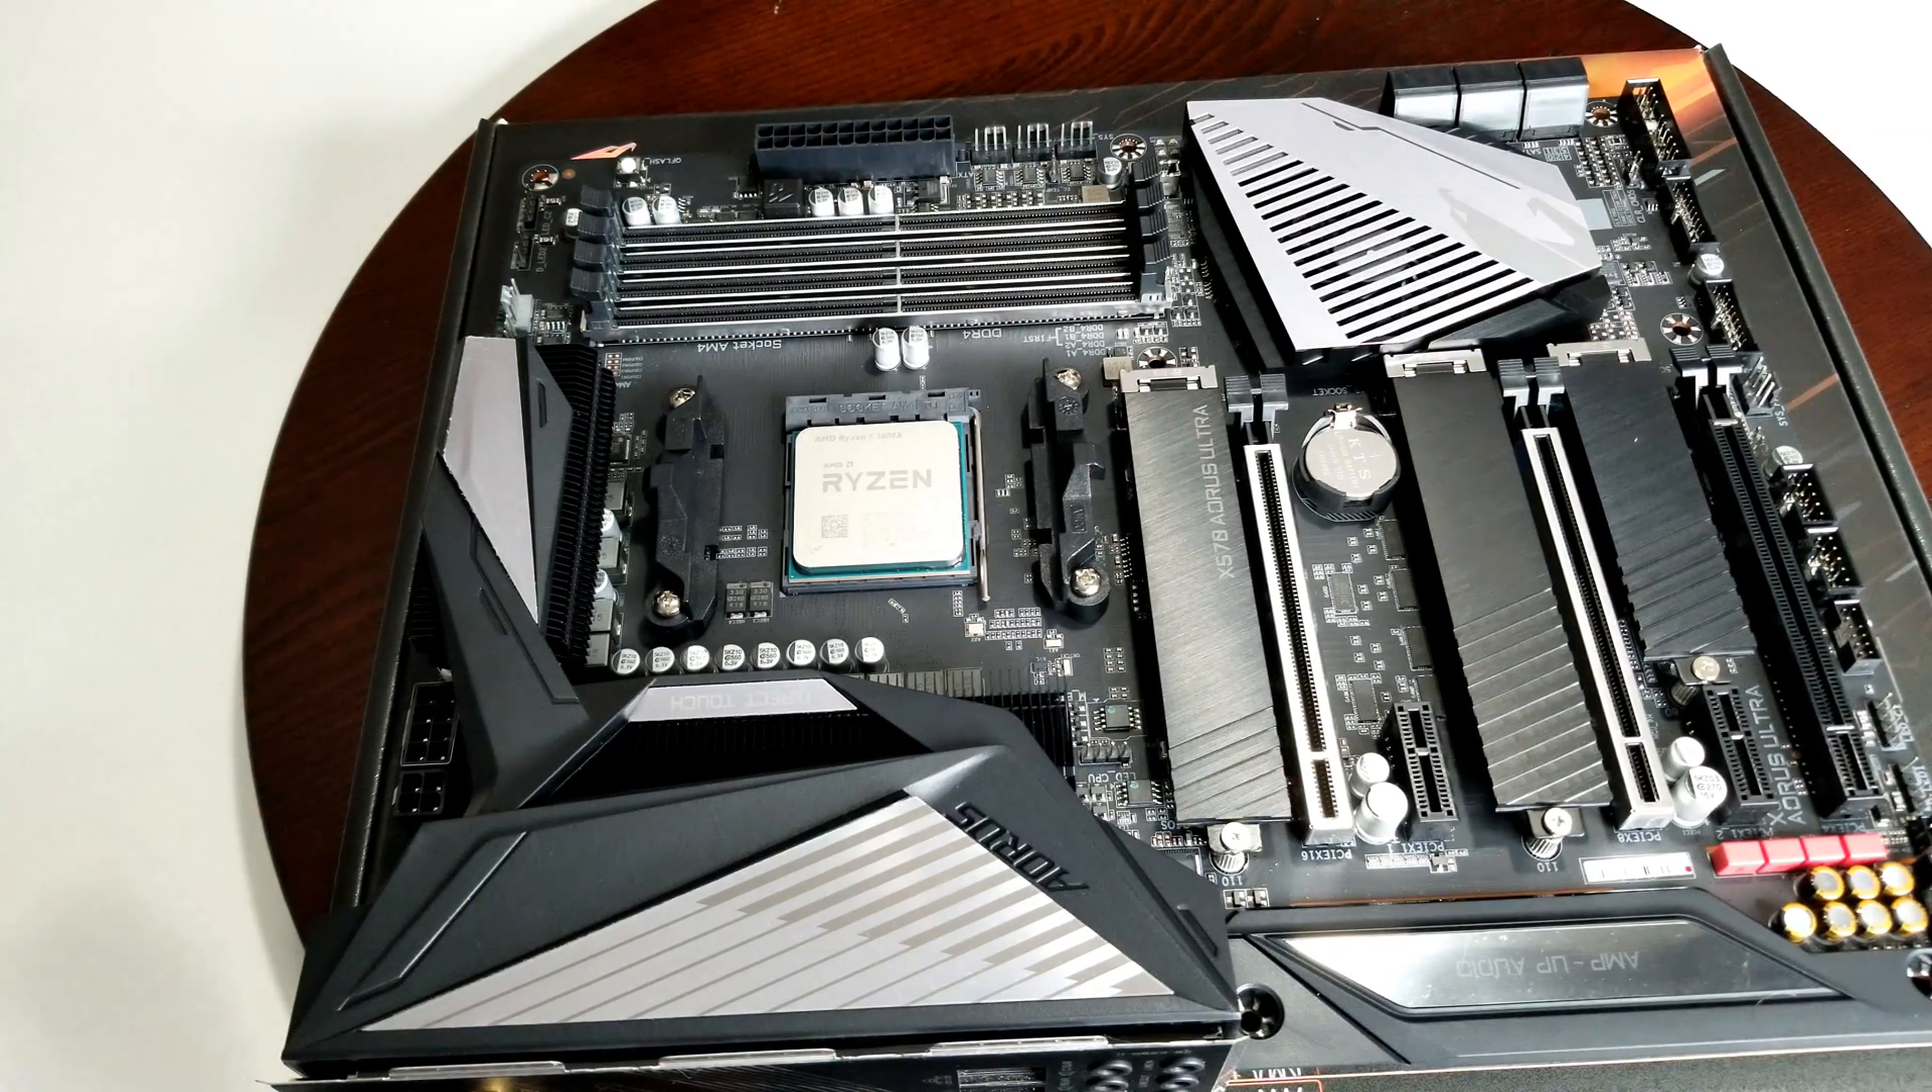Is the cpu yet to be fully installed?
No.